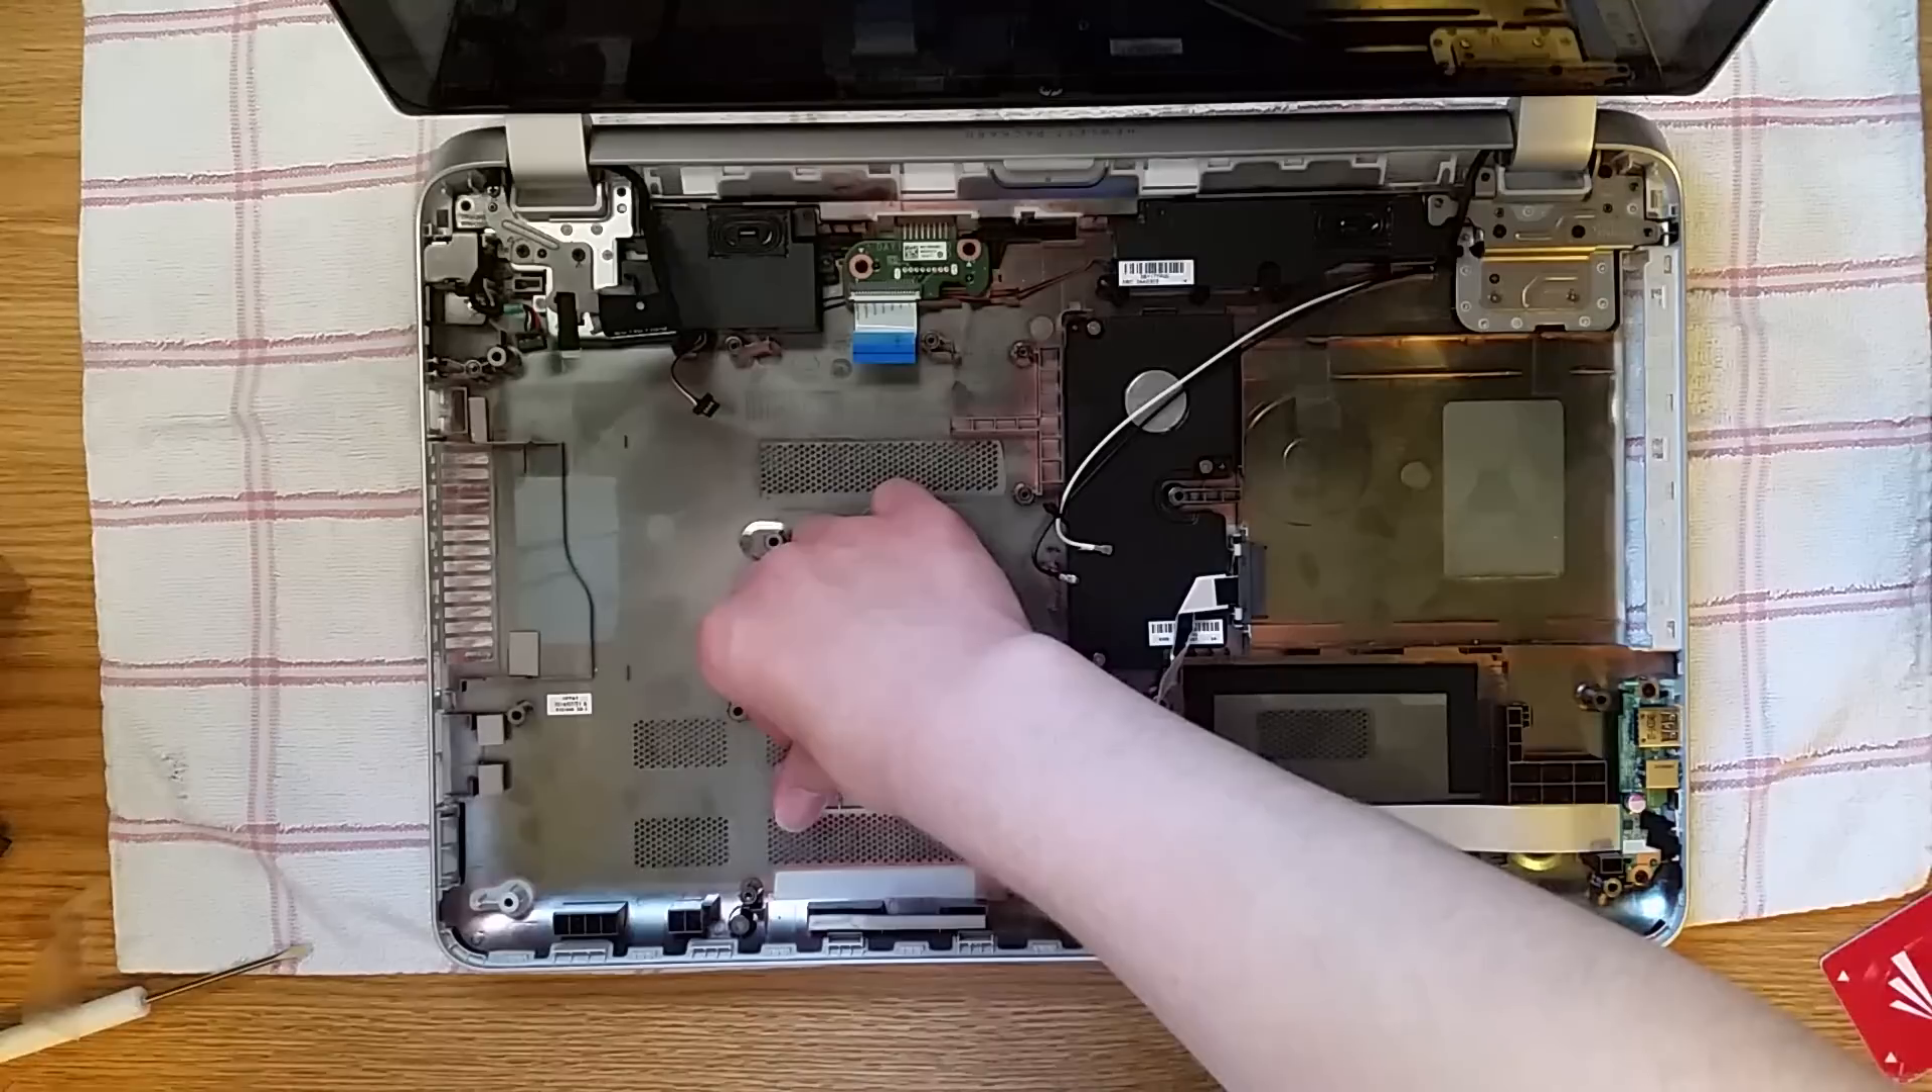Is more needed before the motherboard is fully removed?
No.